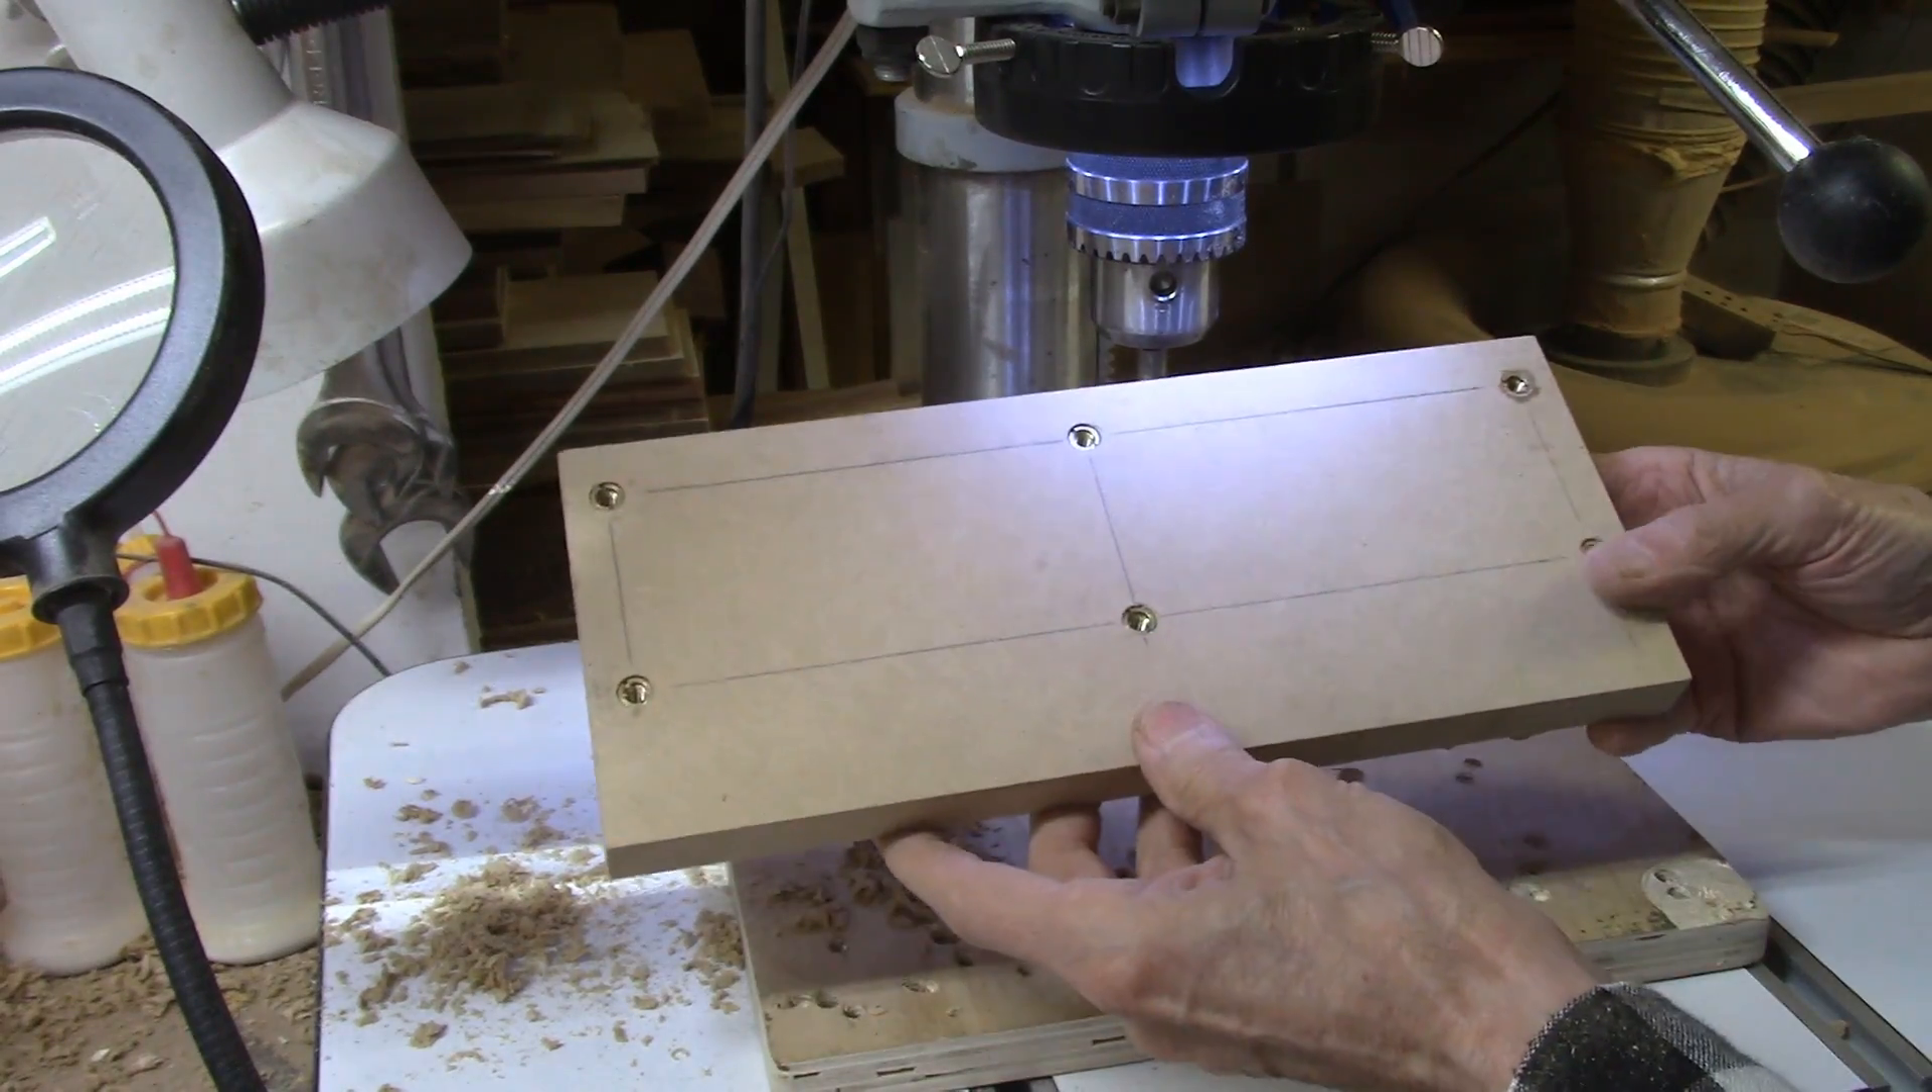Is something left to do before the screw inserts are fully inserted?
No.